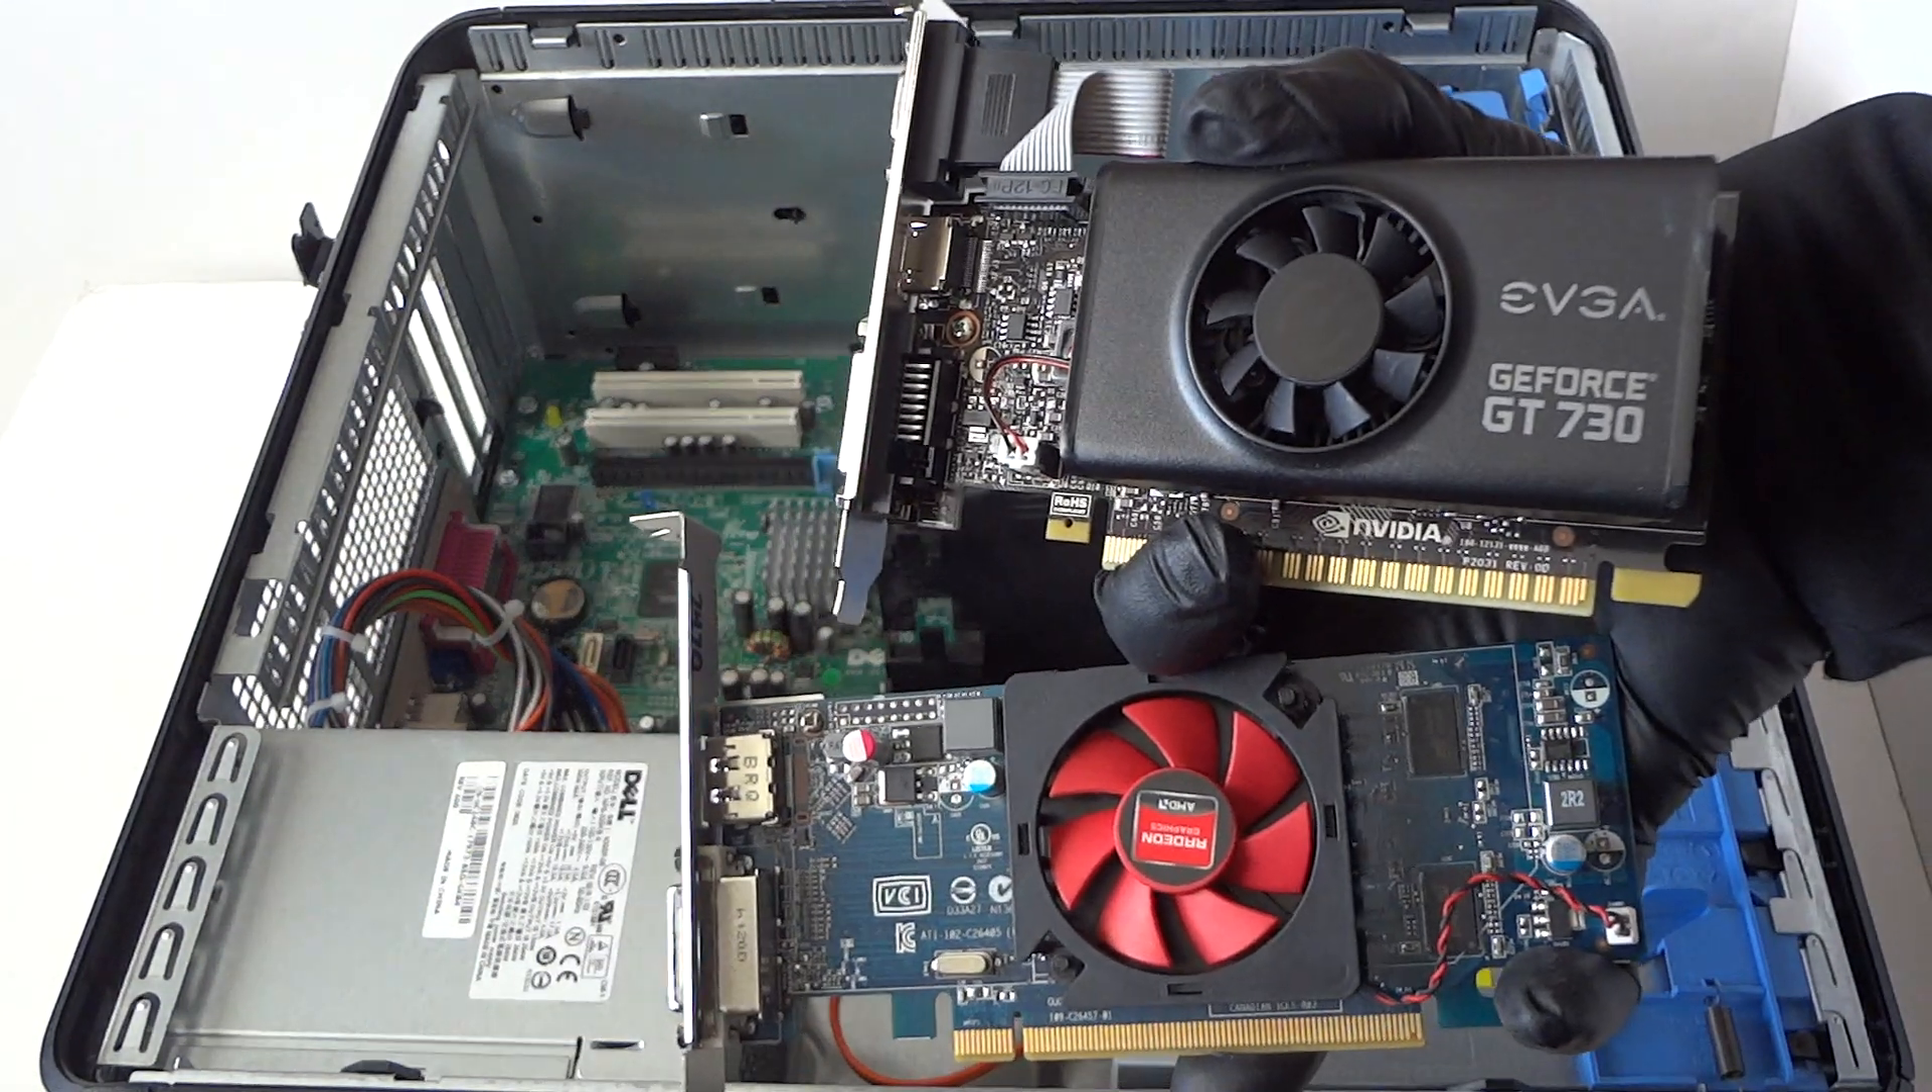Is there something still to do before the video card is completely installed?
Yes.